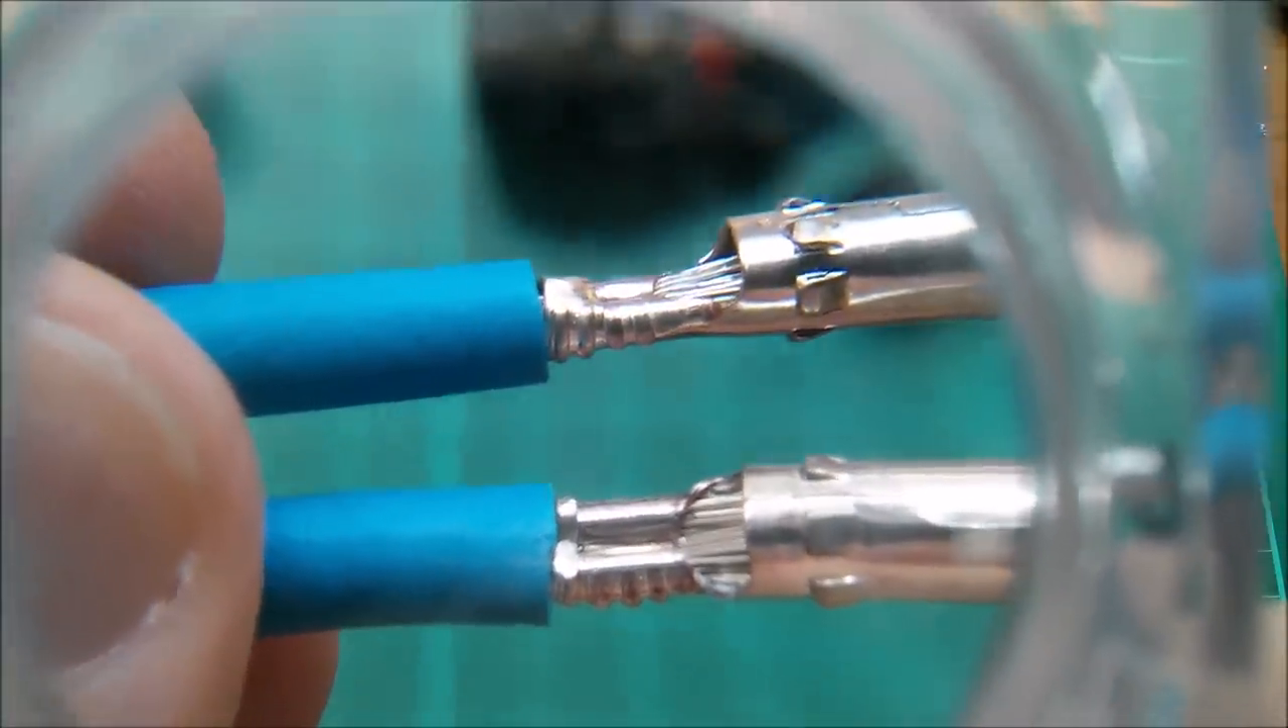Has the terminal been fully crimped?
Yes.